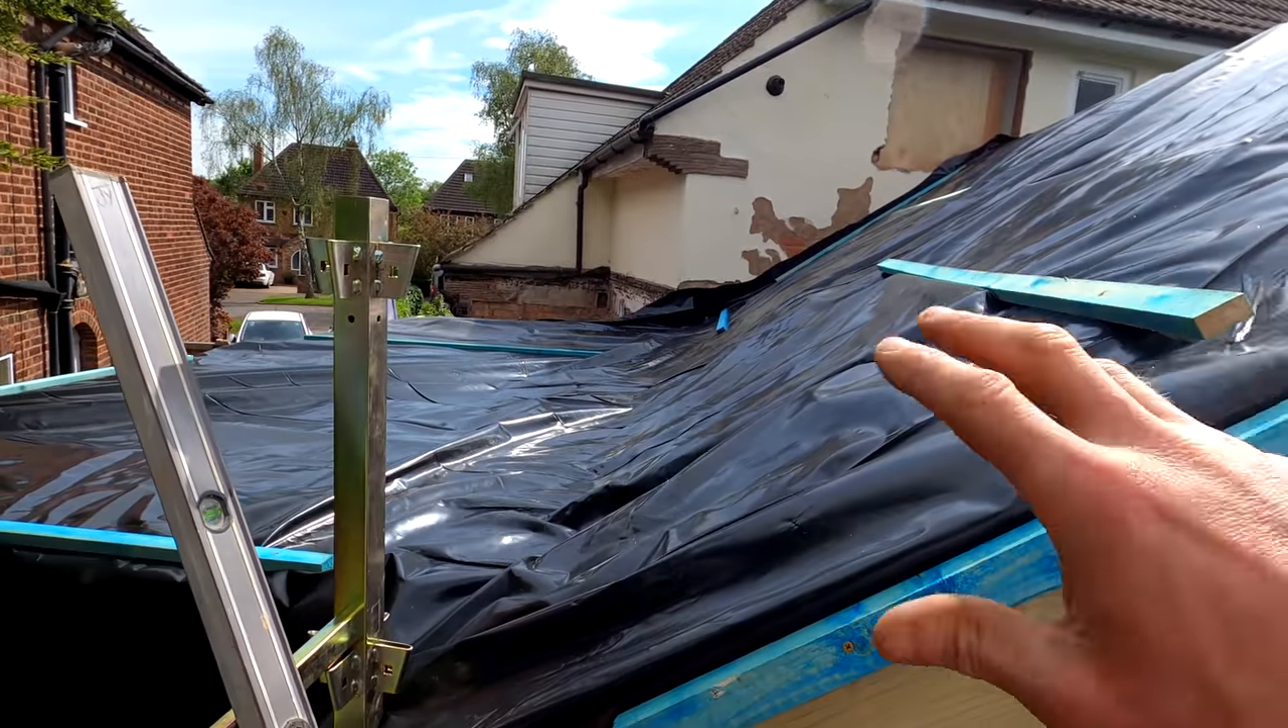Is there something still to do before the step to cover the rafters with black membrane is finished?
No.